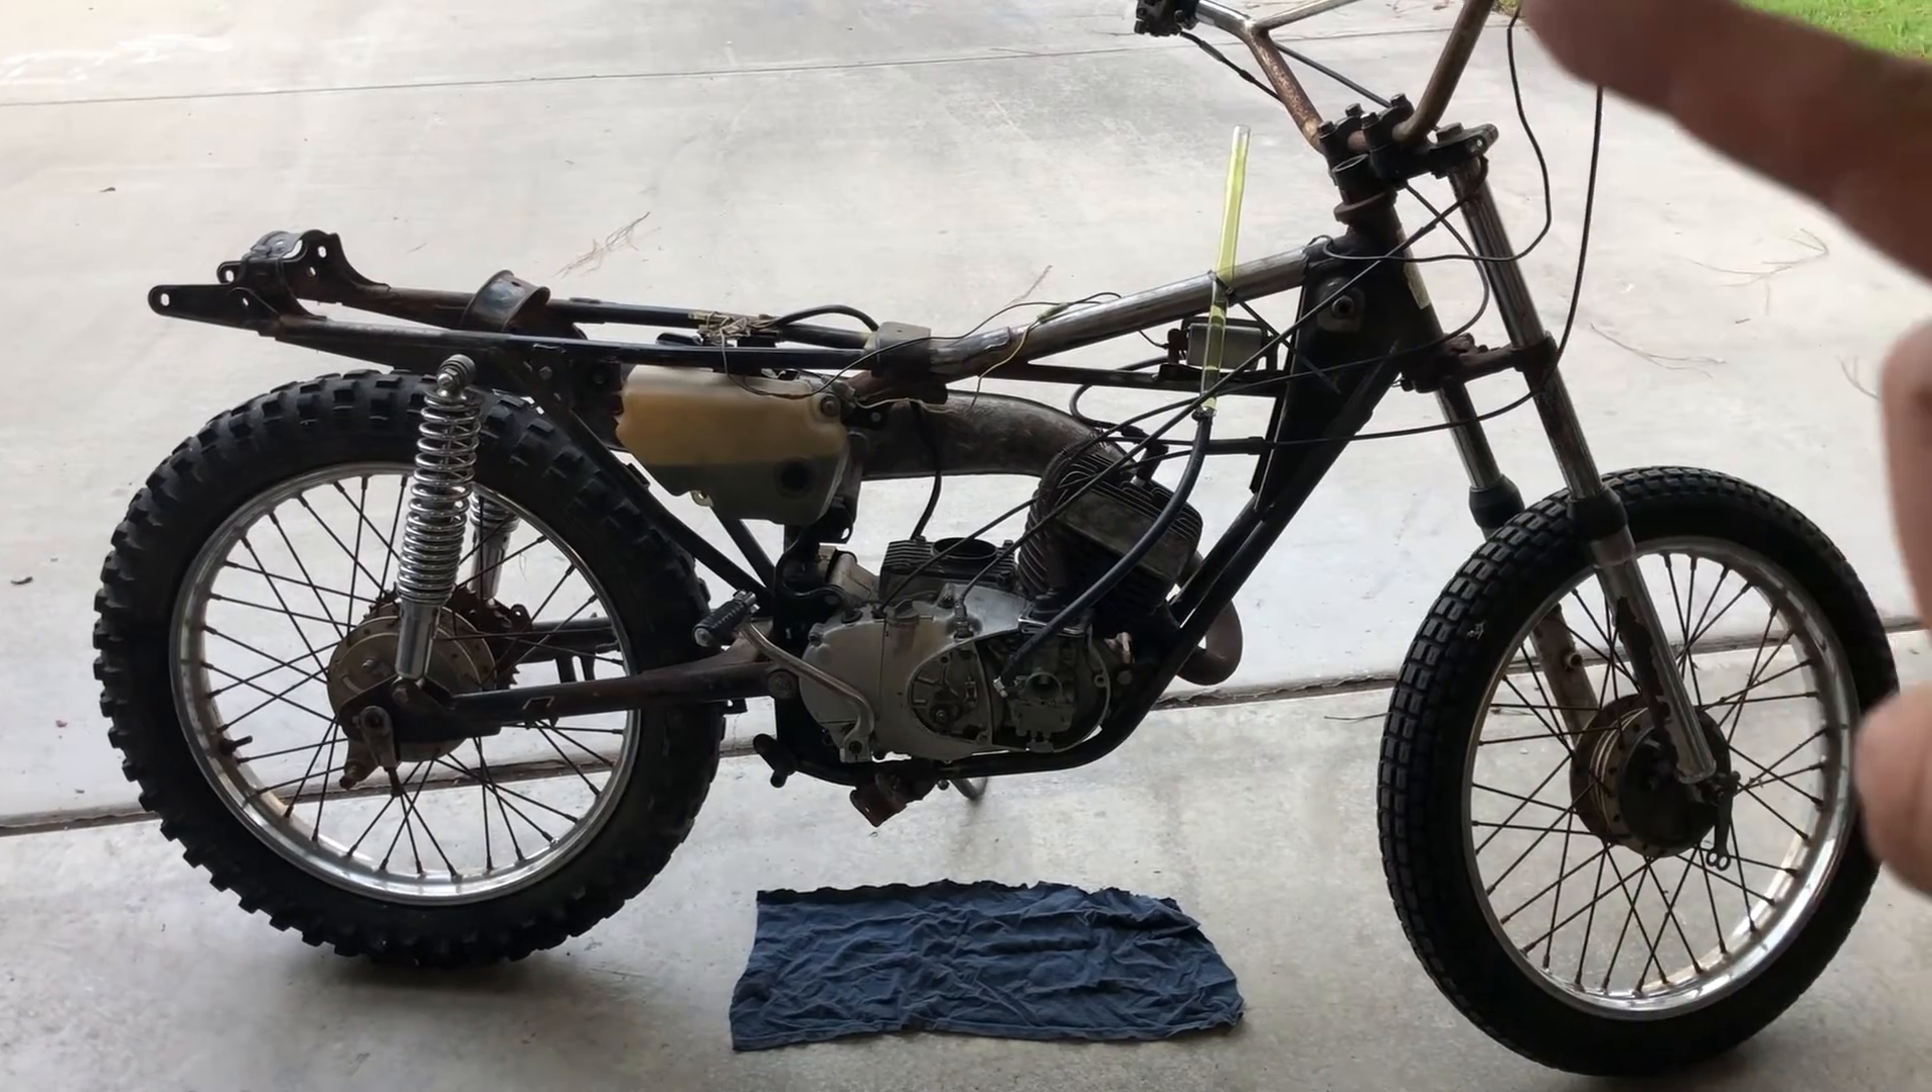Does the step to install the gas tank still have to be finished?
Yes.